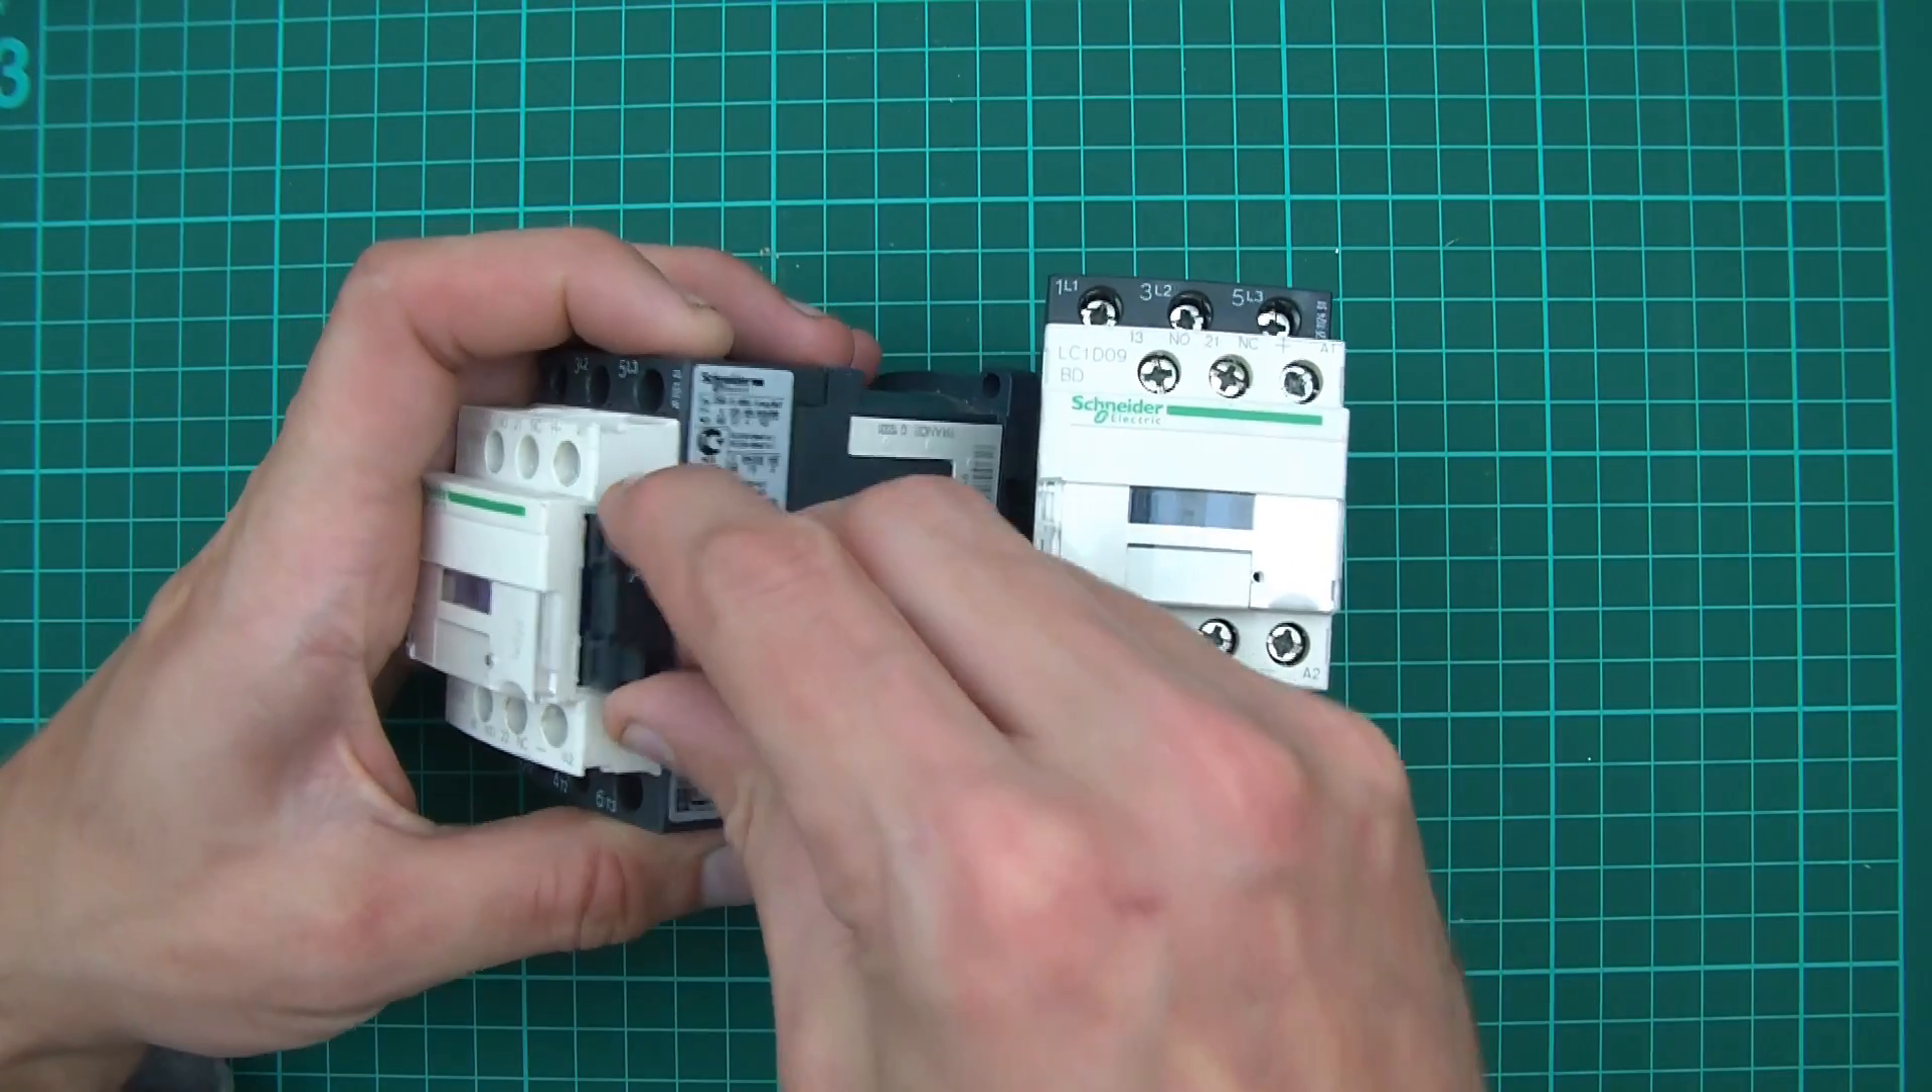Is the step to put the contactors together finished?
No.